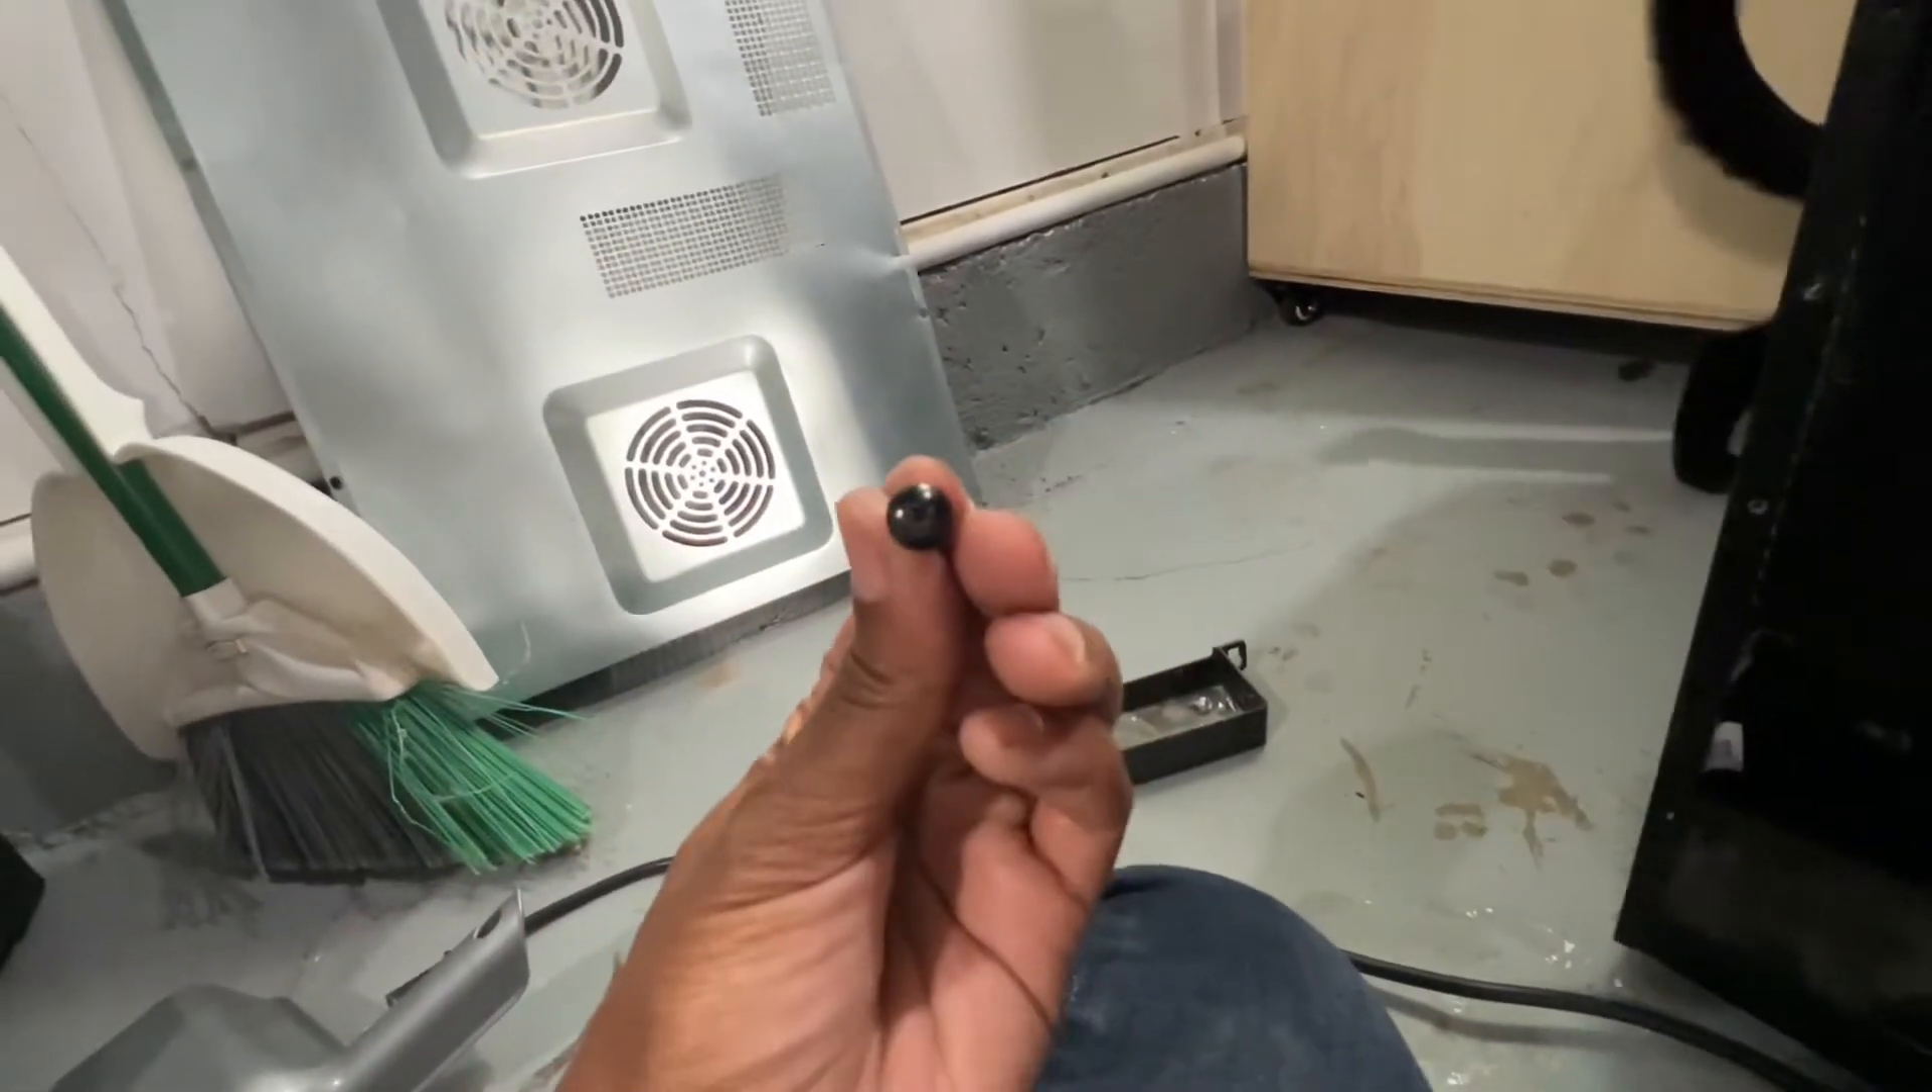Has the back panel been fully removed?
Yes.